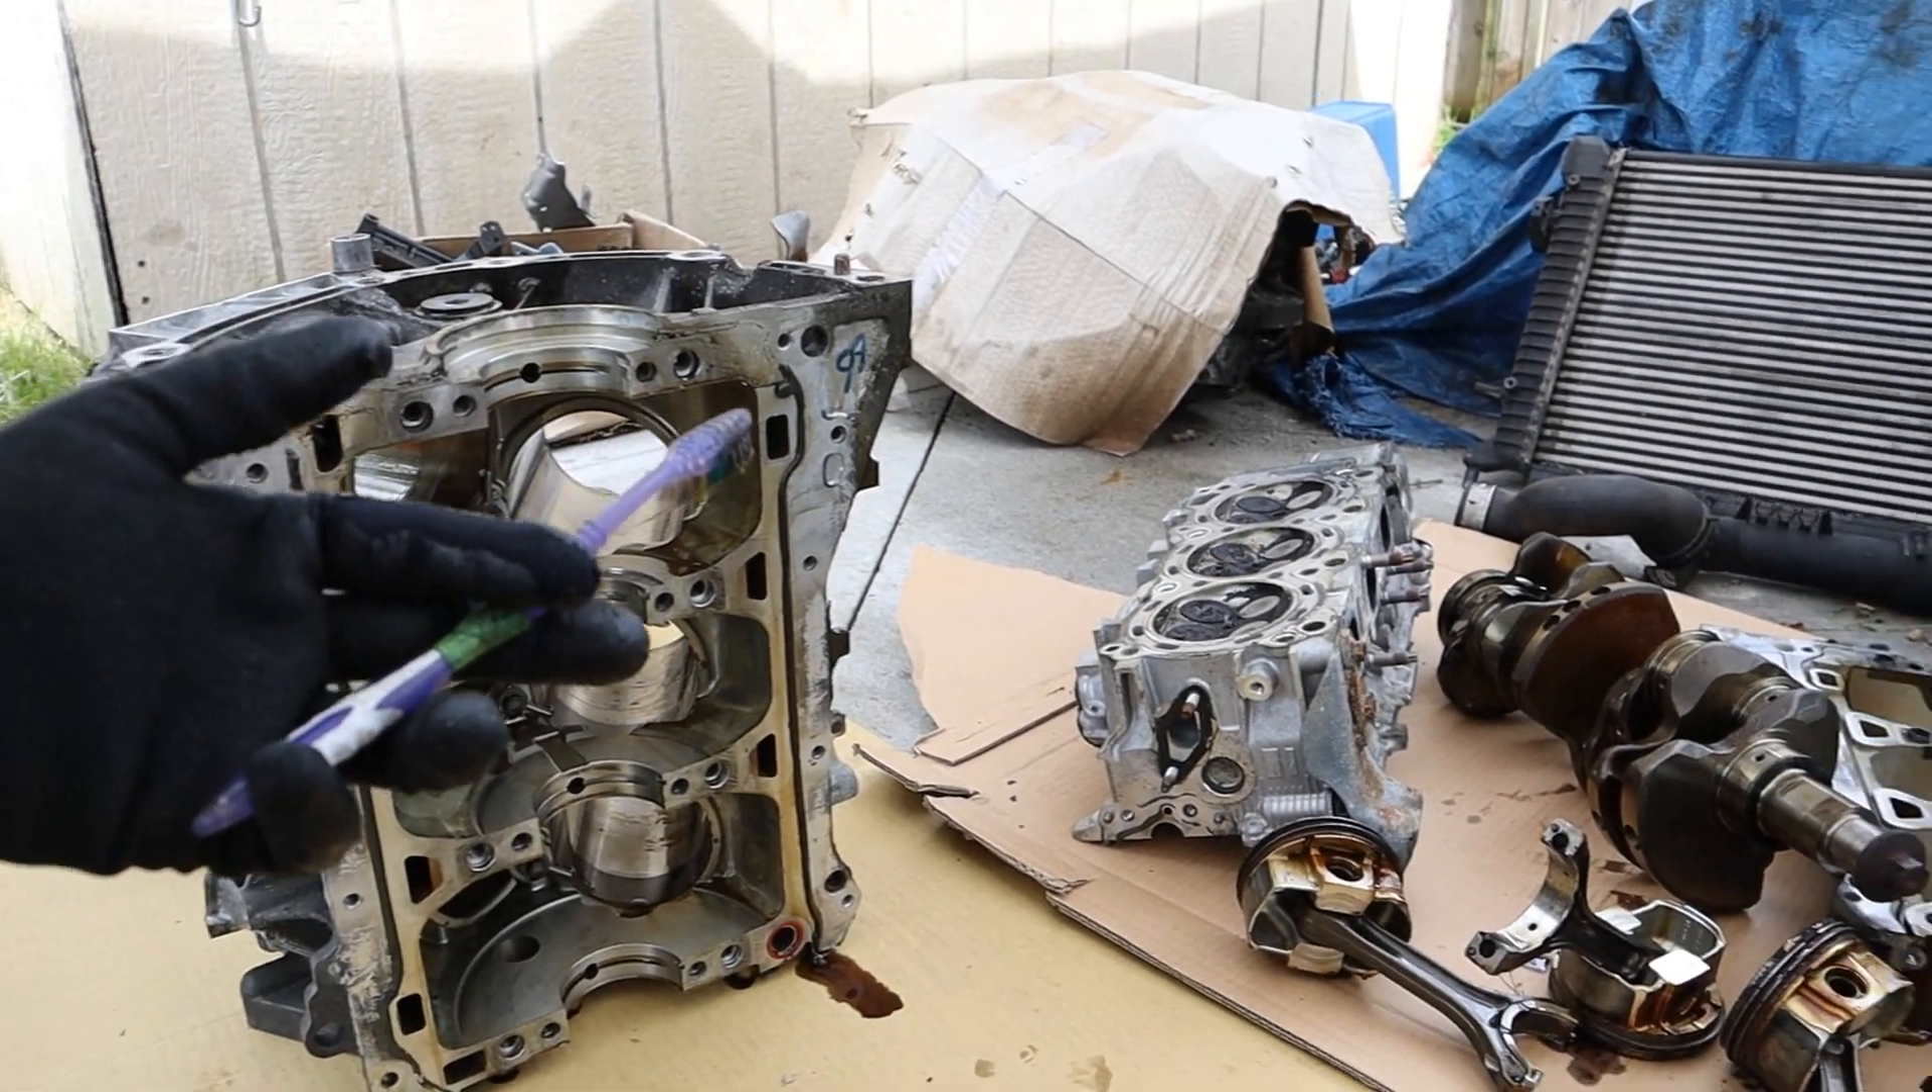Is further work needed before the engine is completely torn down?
No.